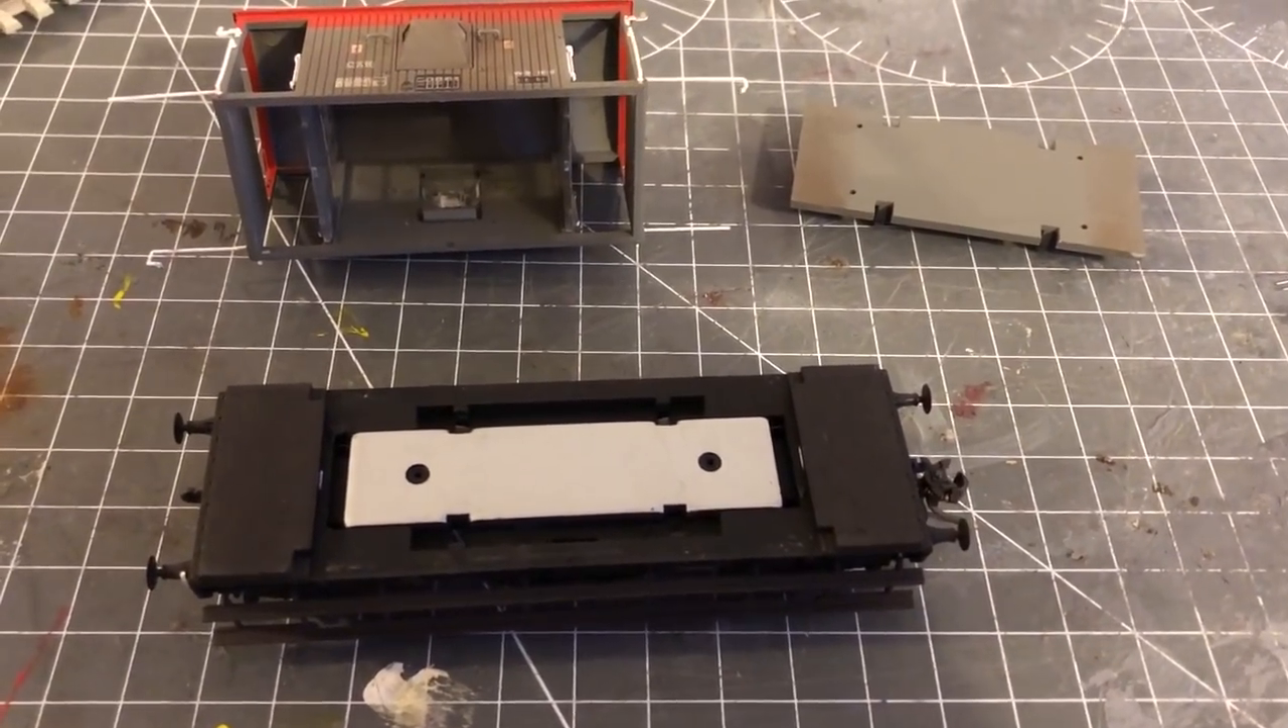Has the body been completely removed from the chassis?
Yes.